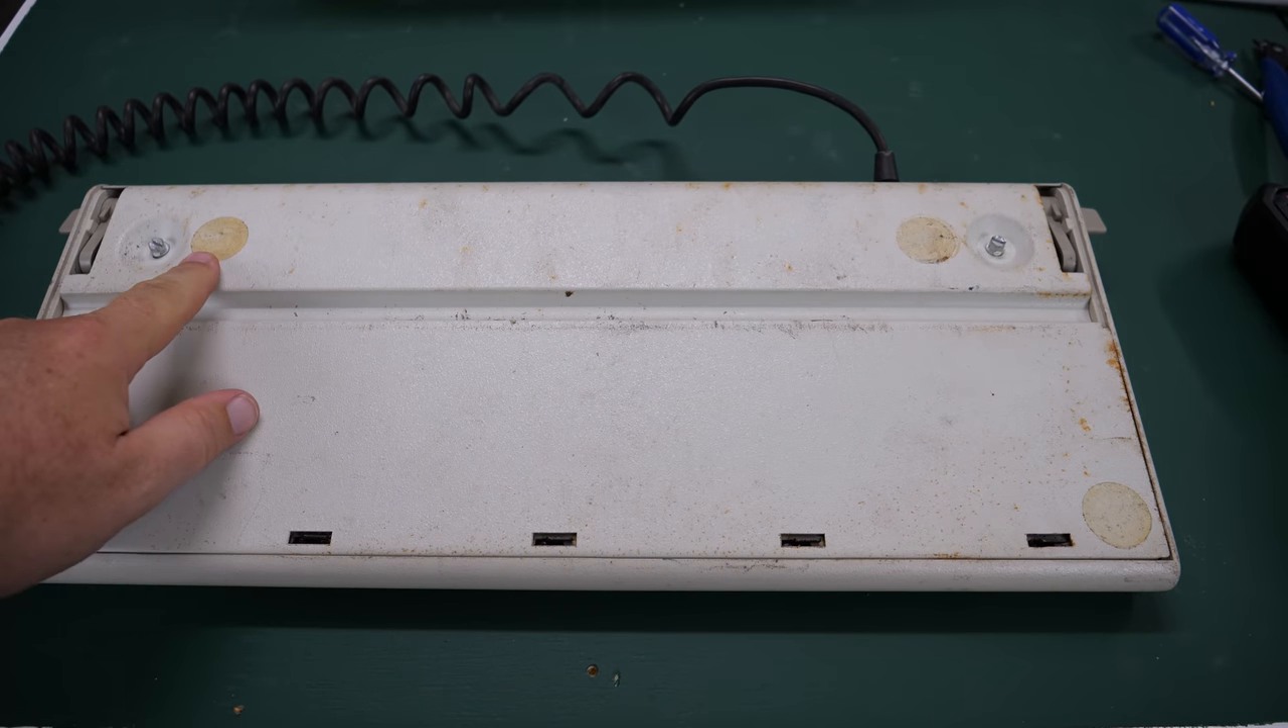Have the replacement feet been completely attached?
No.